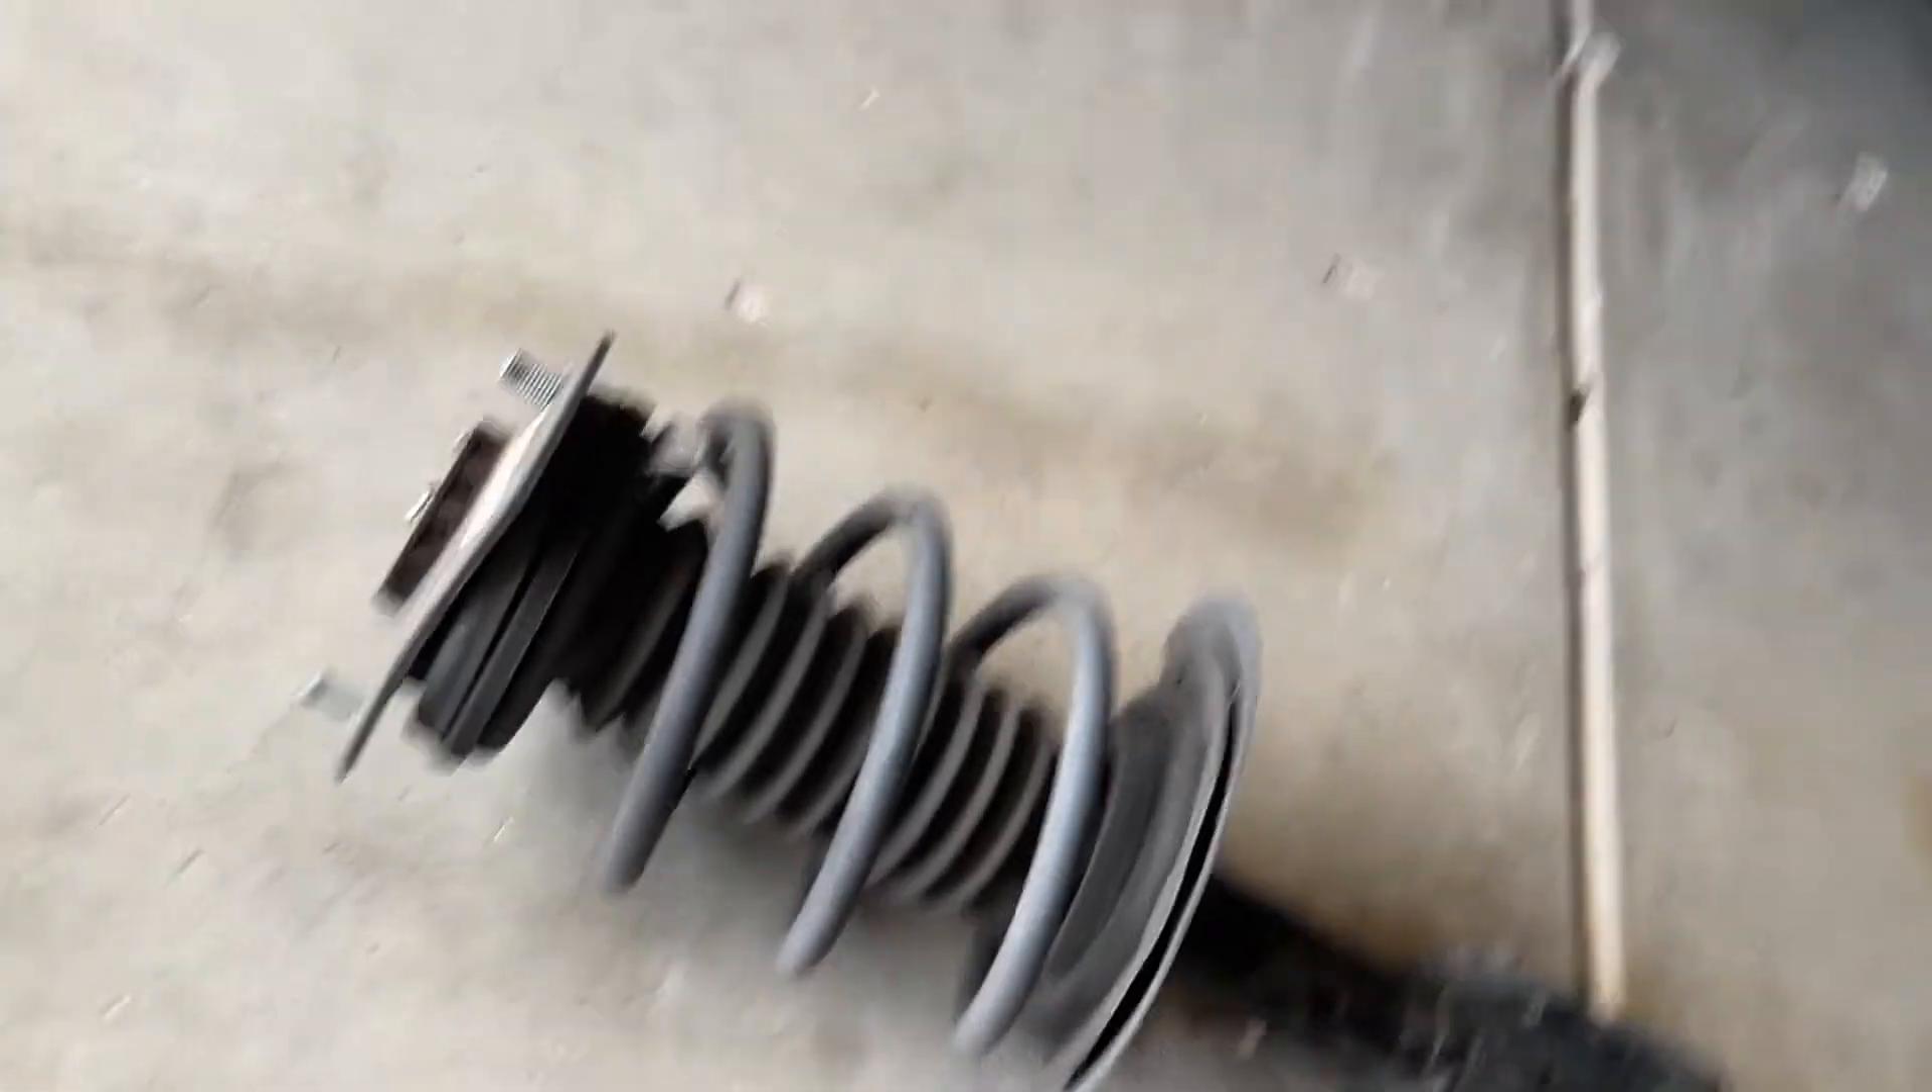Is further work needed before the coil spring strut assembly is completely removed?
No.